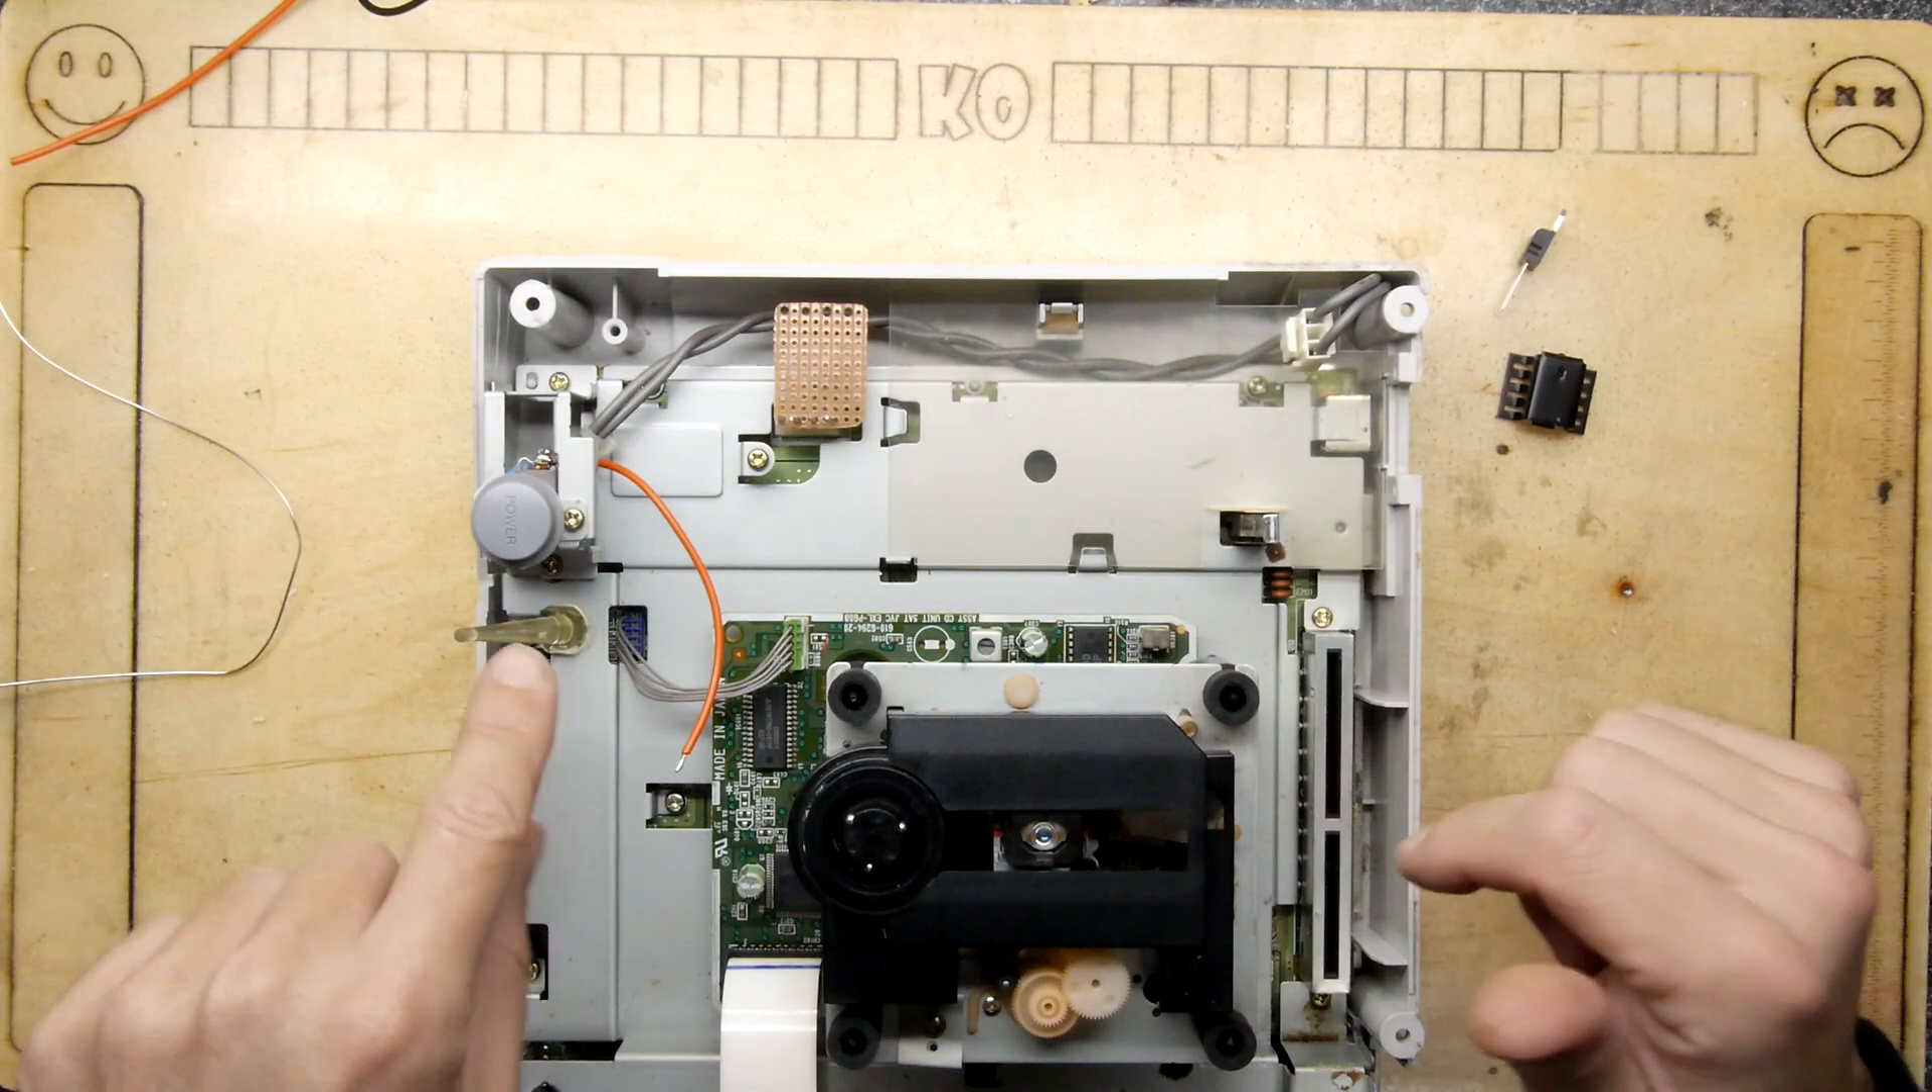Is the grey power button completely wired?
No.